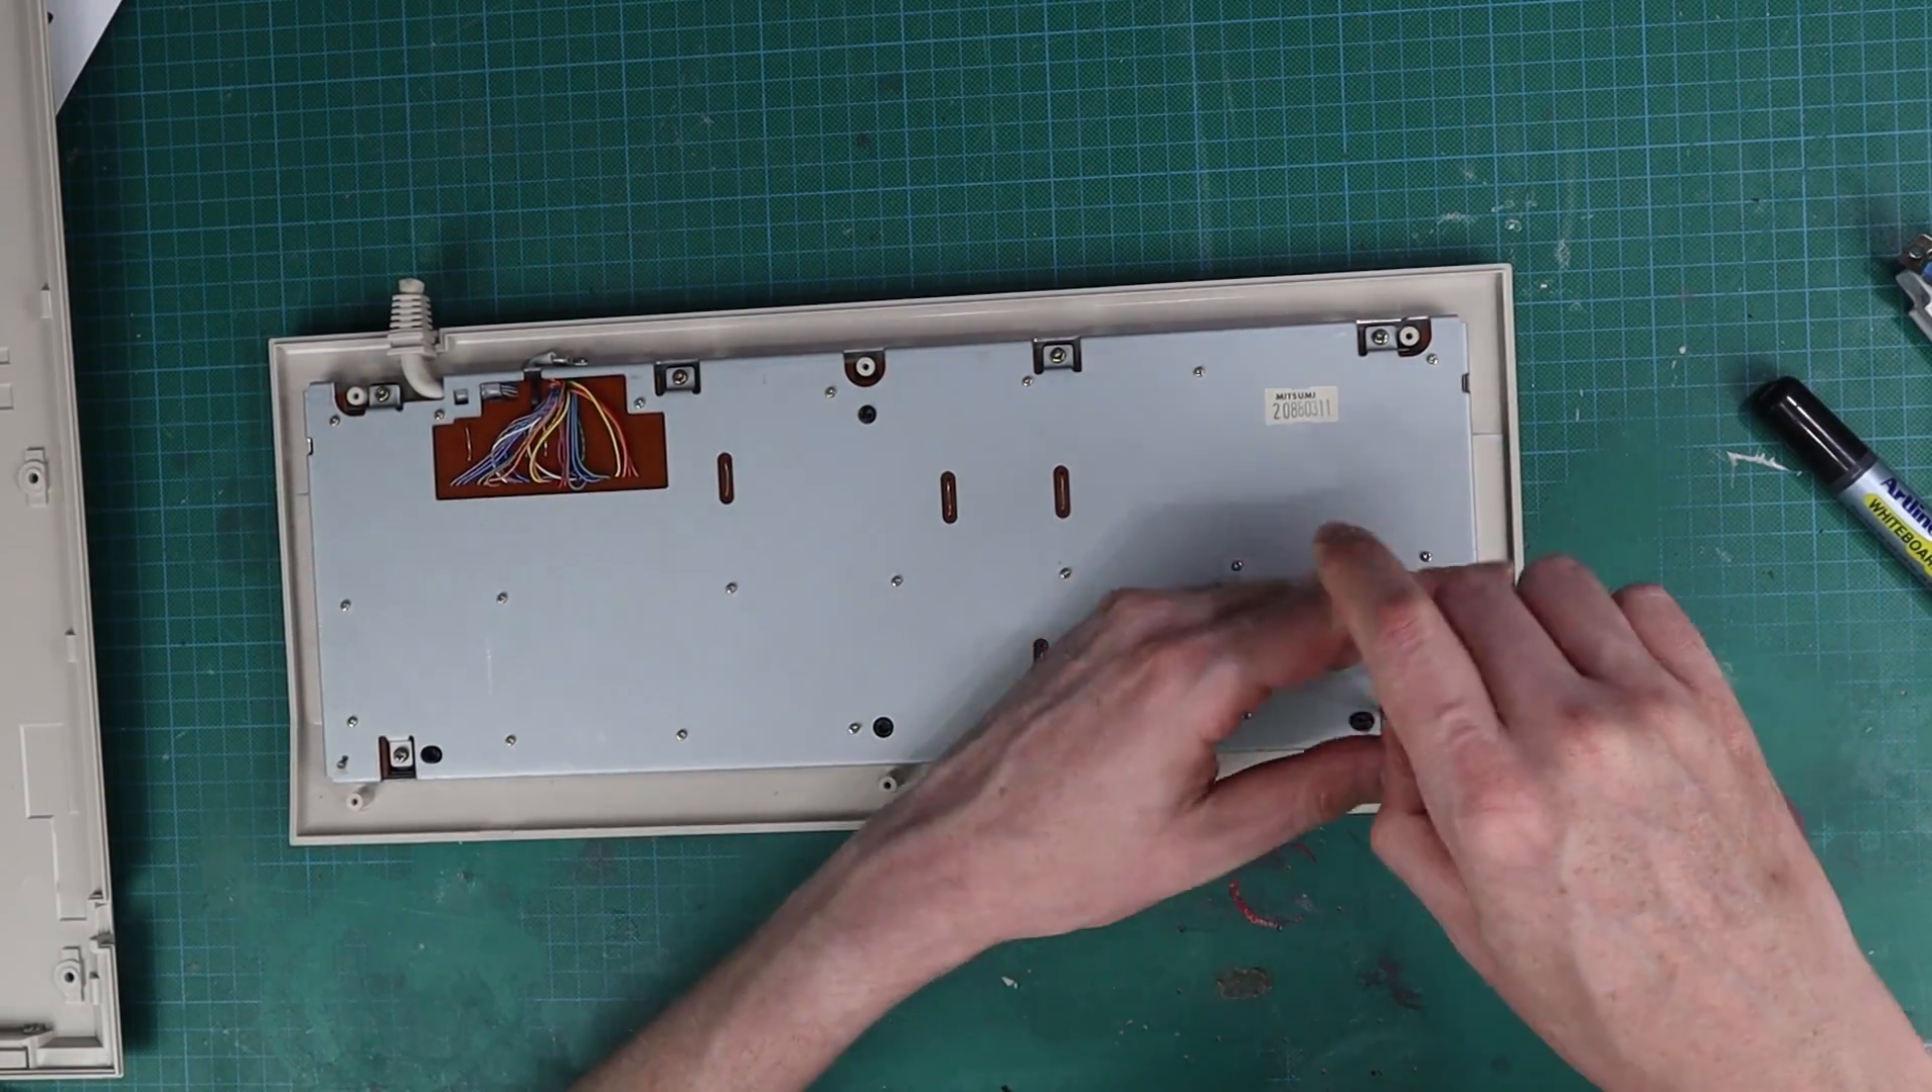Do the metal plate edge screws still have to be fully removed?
Yes.